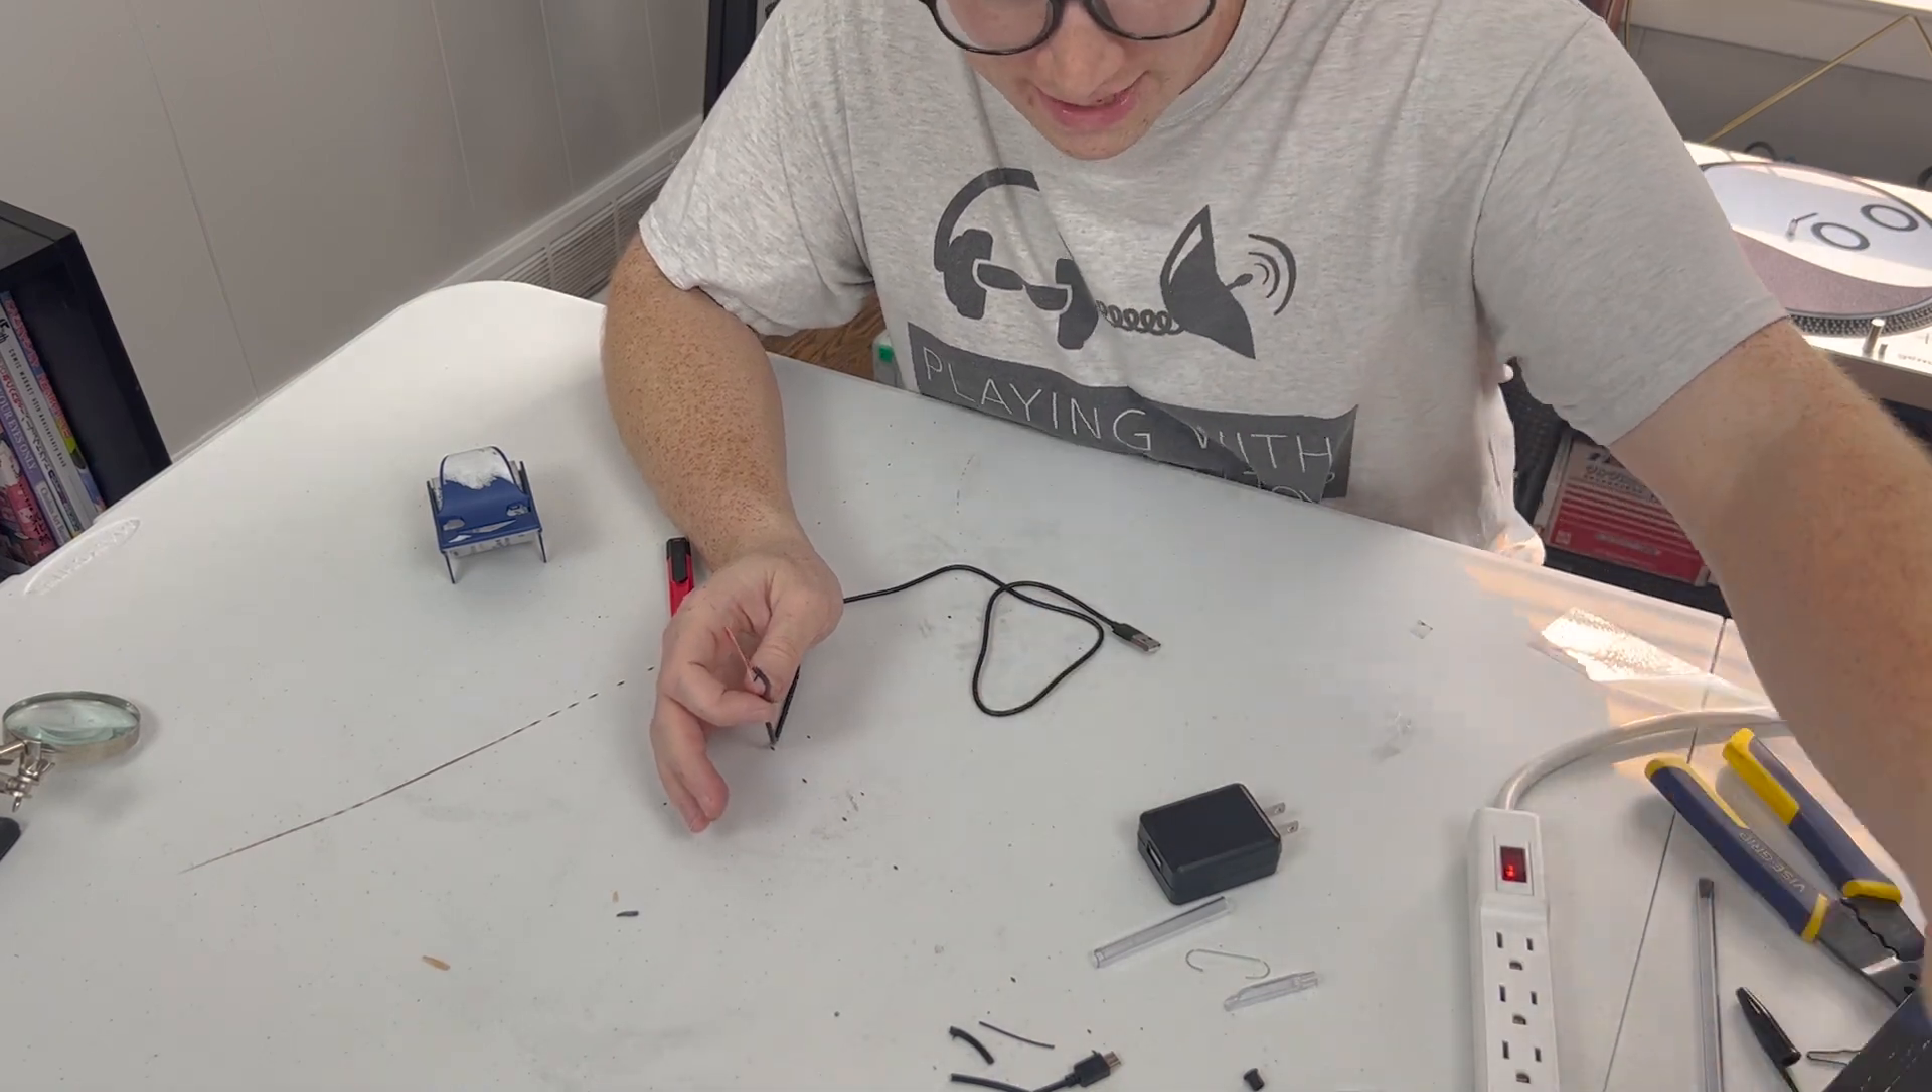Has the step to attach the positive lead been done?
No.